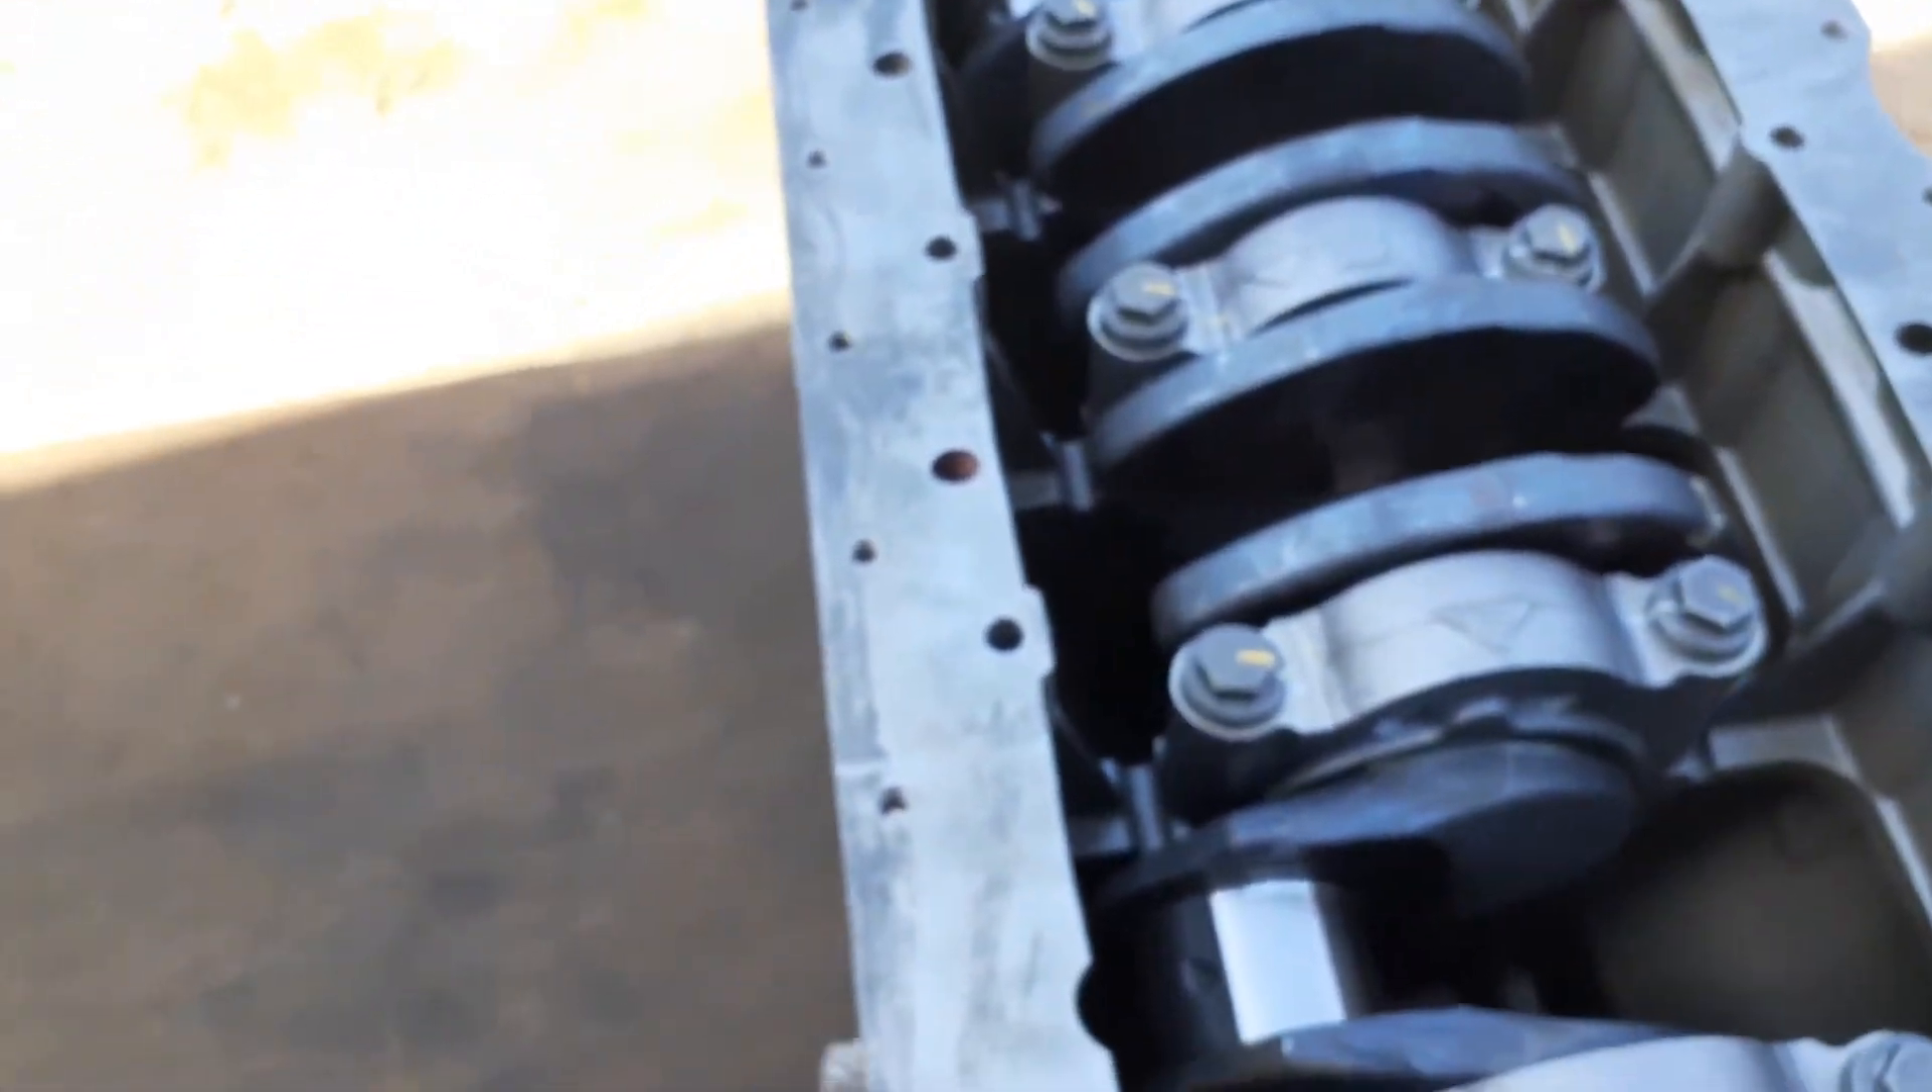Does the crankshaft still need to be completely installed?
No.